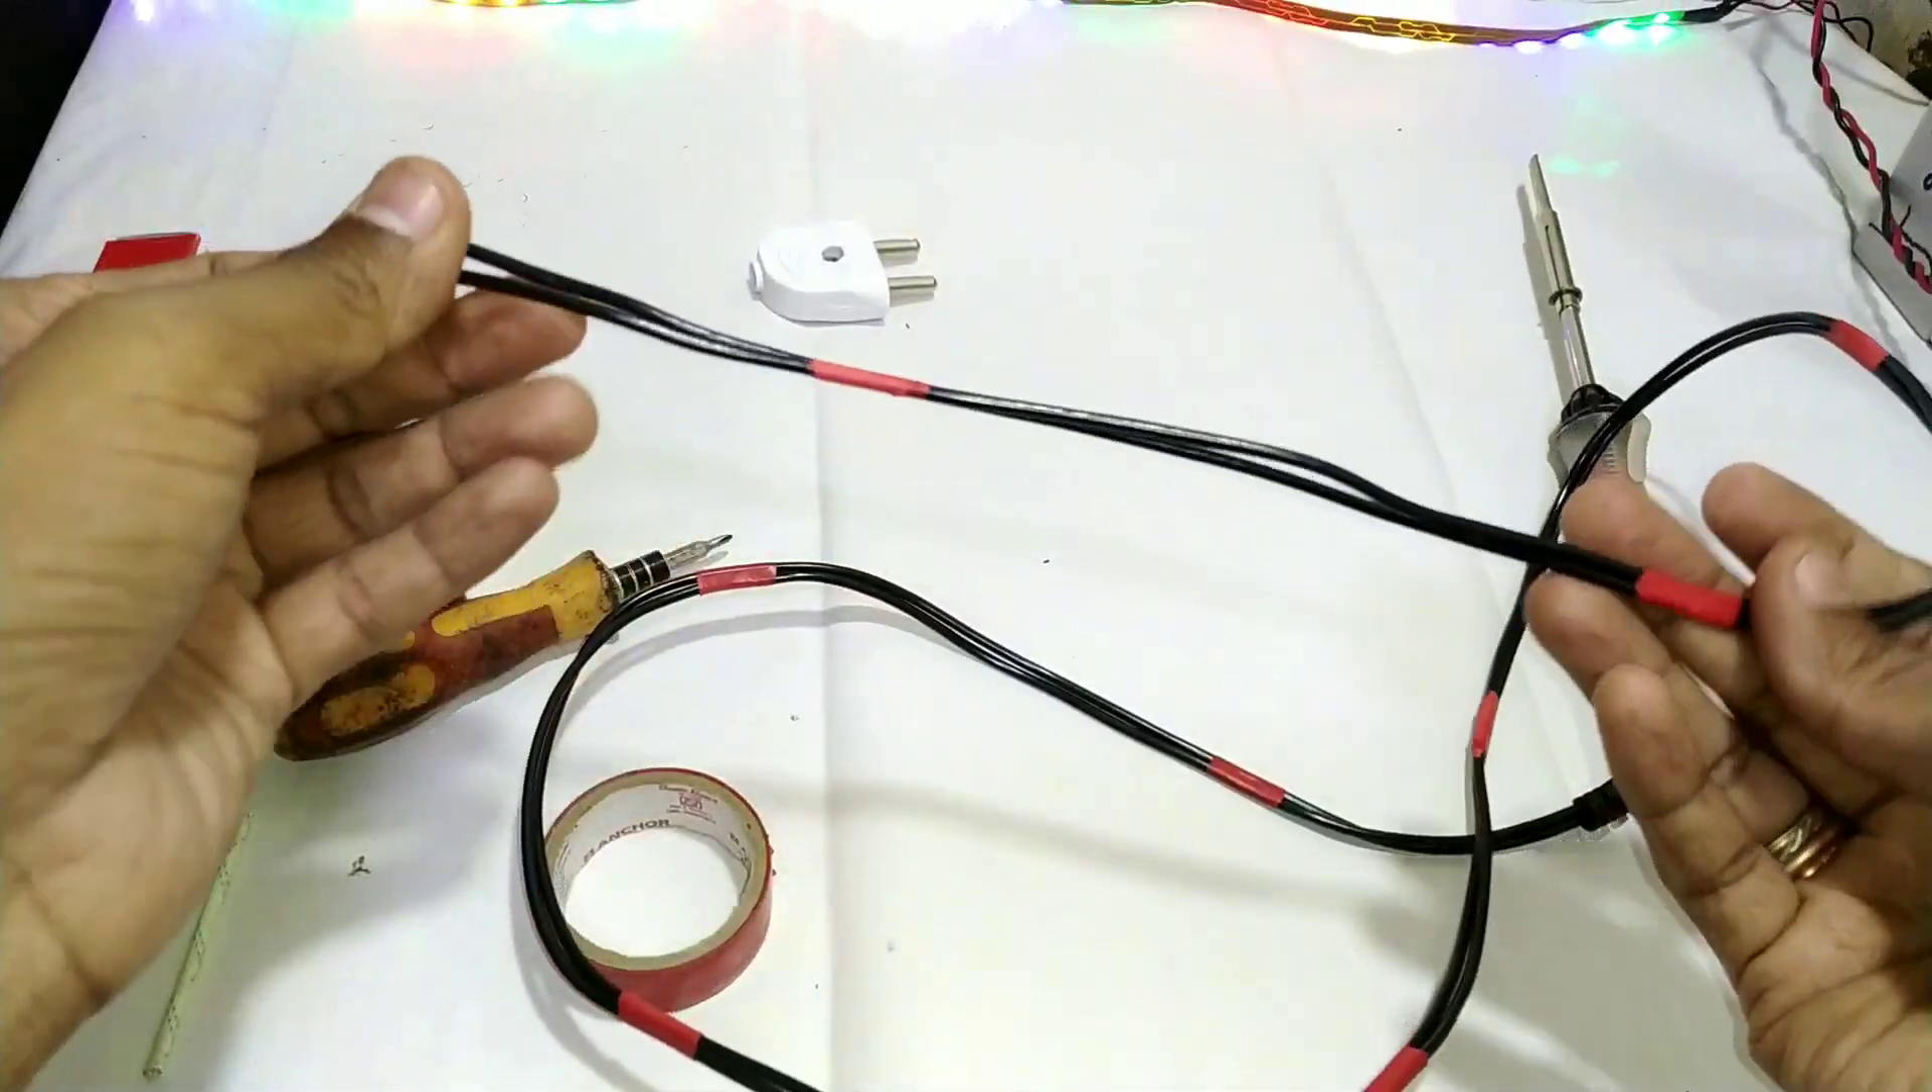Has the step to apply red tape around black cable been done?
Yes.